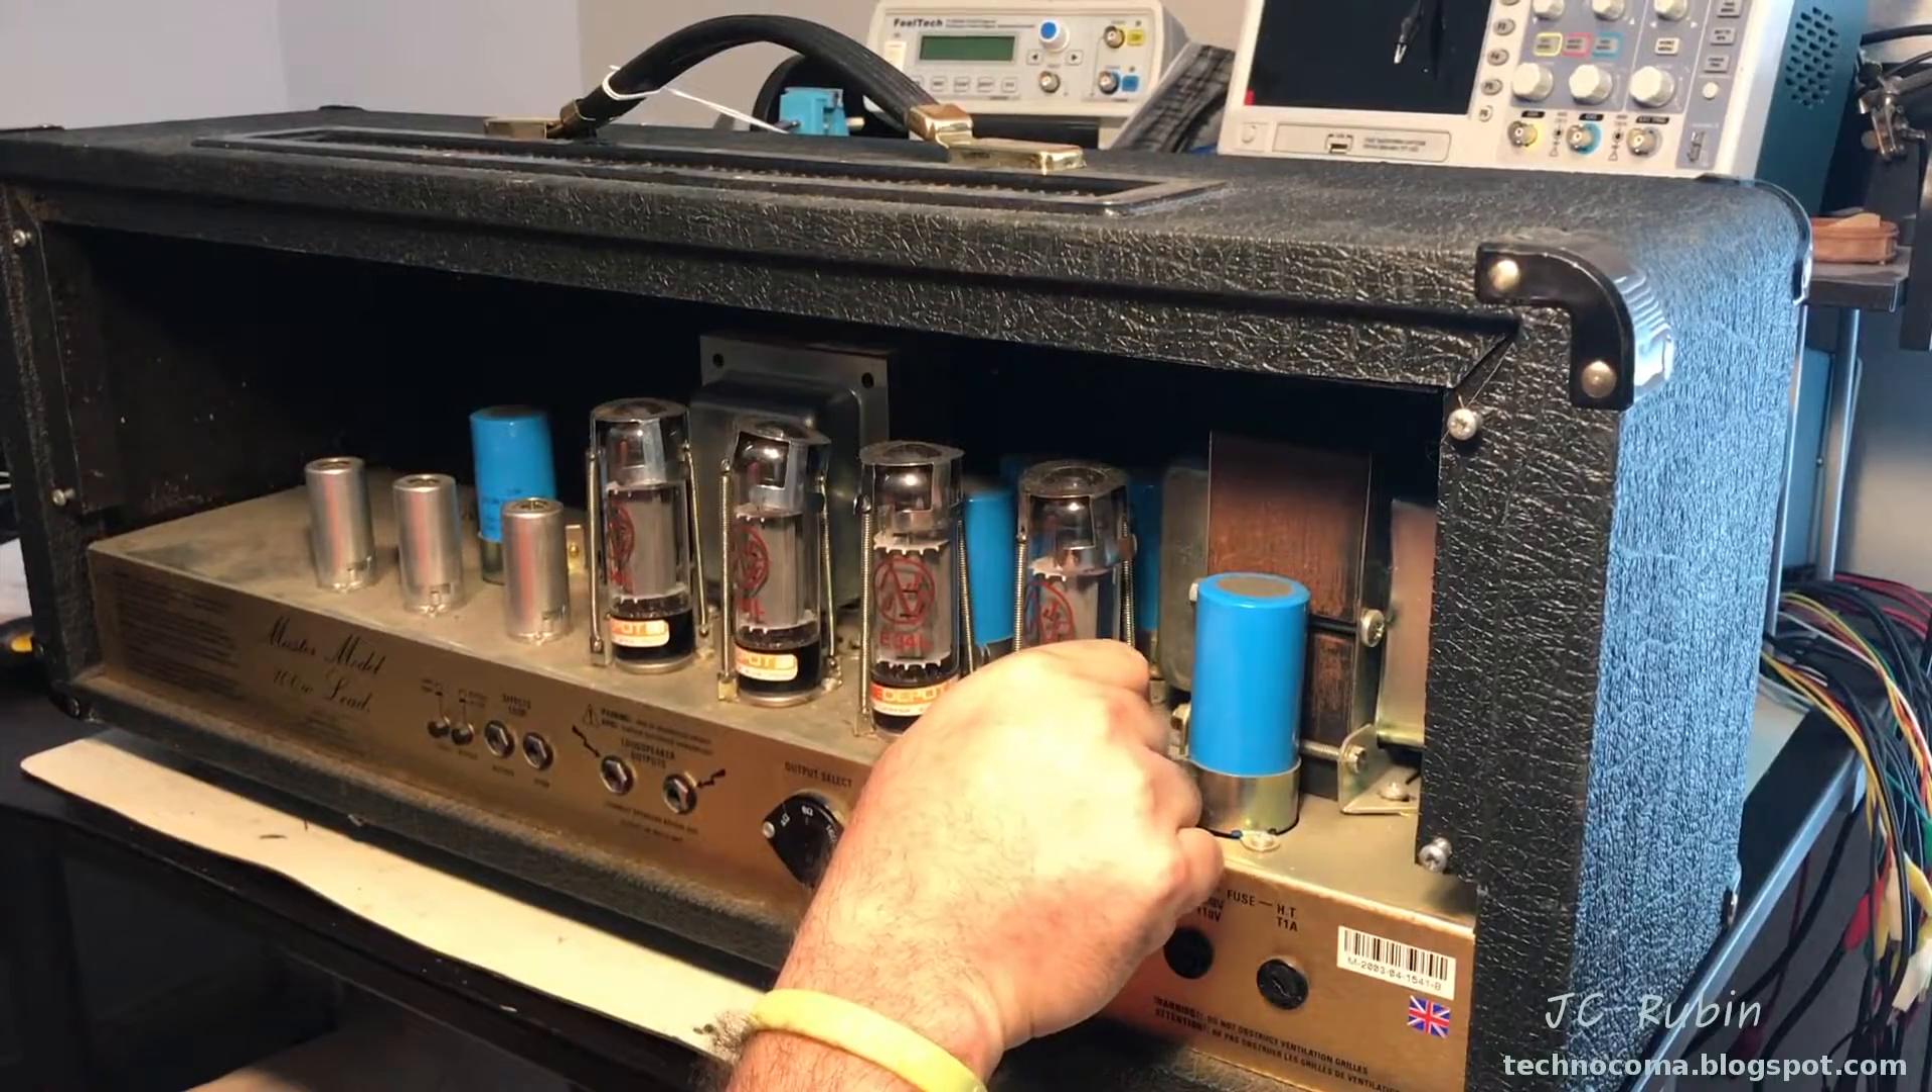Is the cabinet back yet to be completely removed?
No.